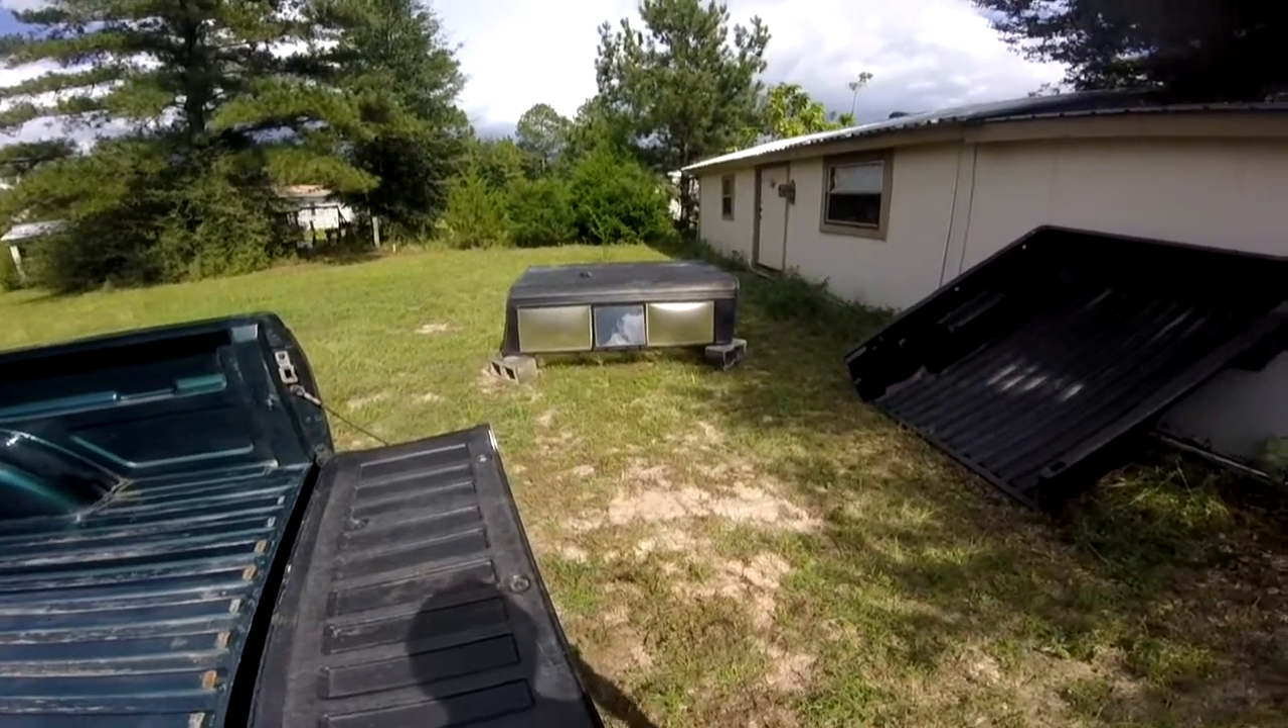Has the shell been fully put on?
No.